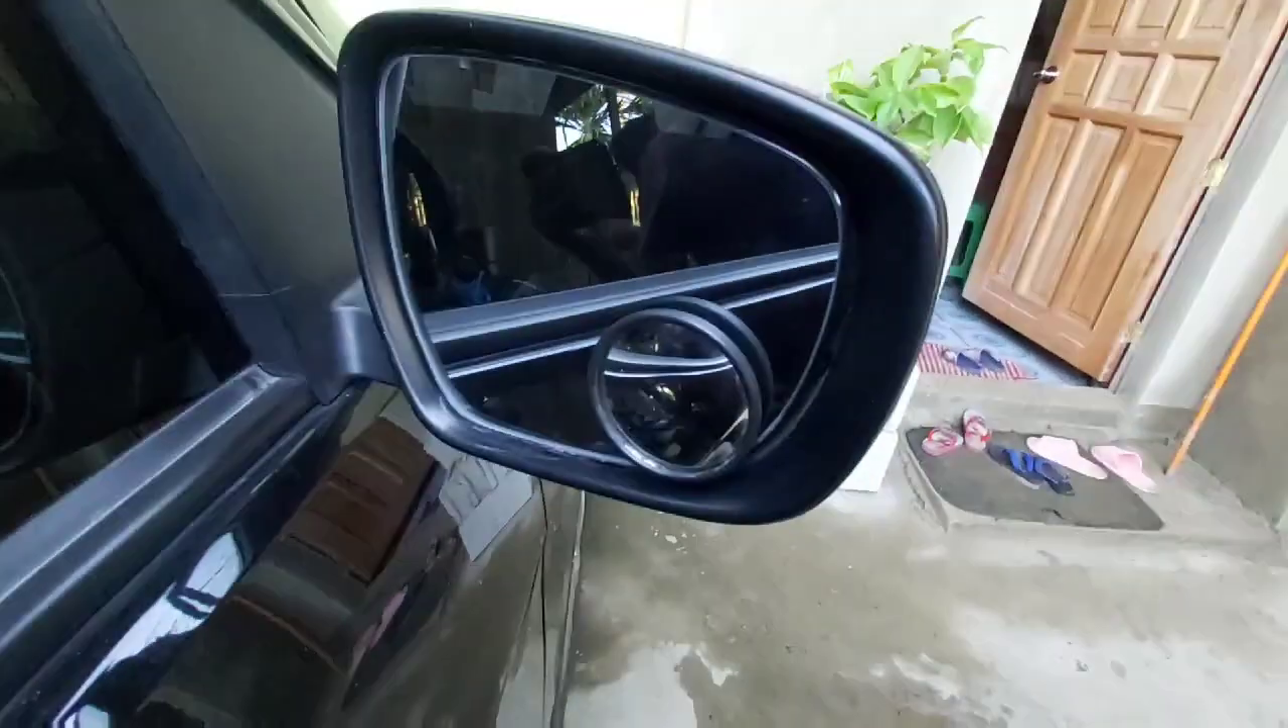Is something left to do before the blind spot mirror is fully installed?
No.